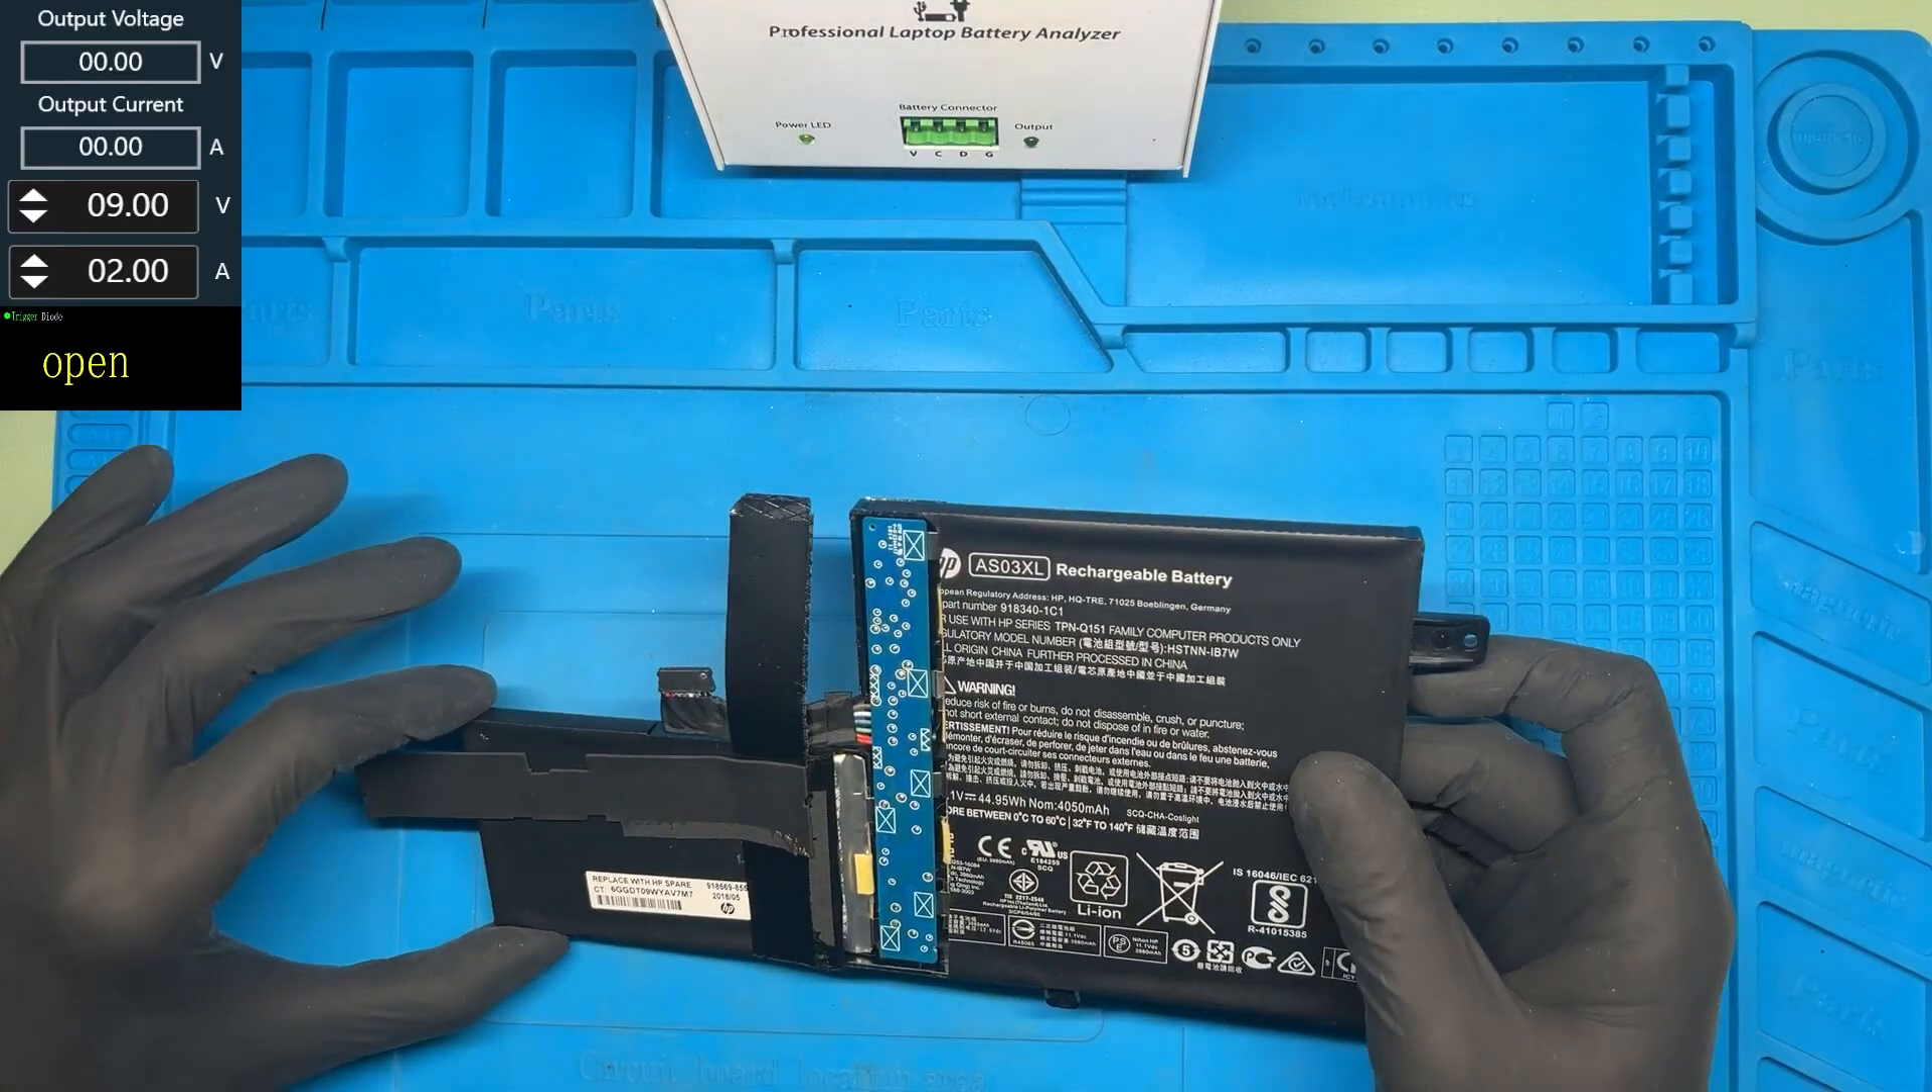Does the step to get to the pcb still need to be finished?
No.